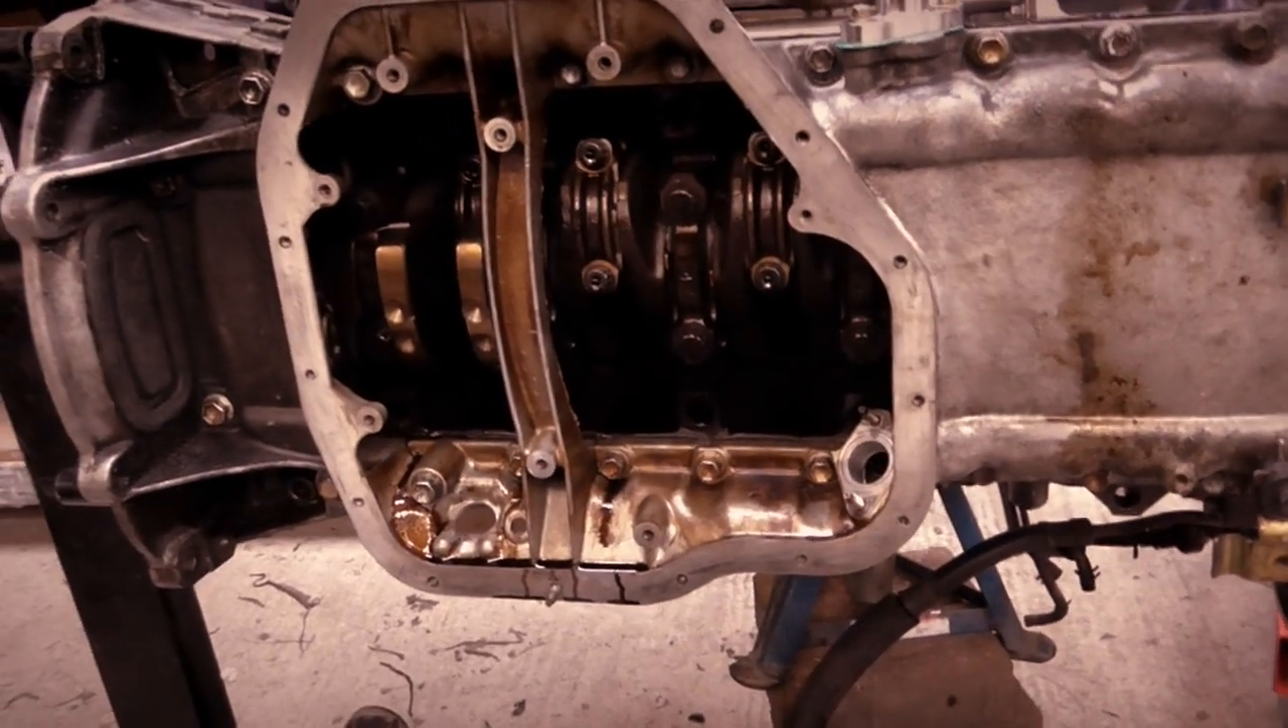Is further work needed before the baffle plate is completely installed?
Yes.